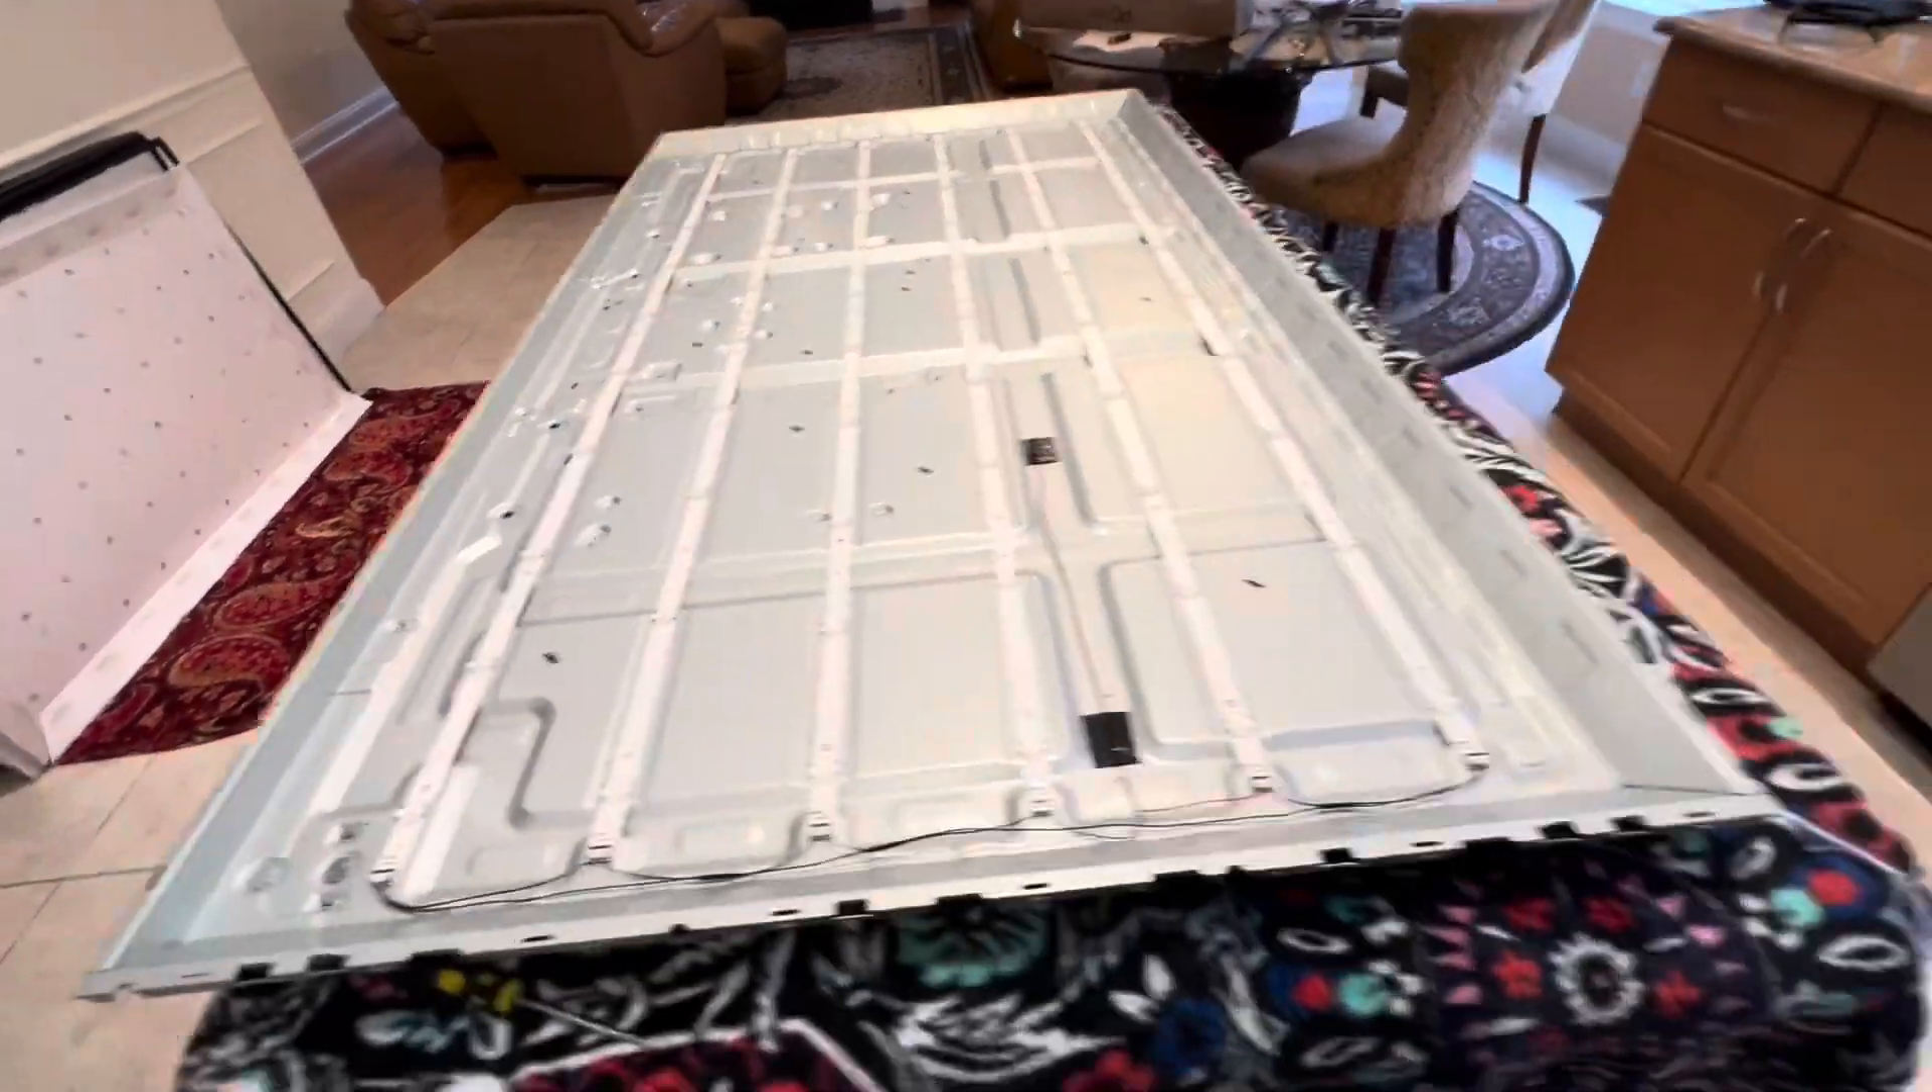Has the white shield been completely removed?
Yes.